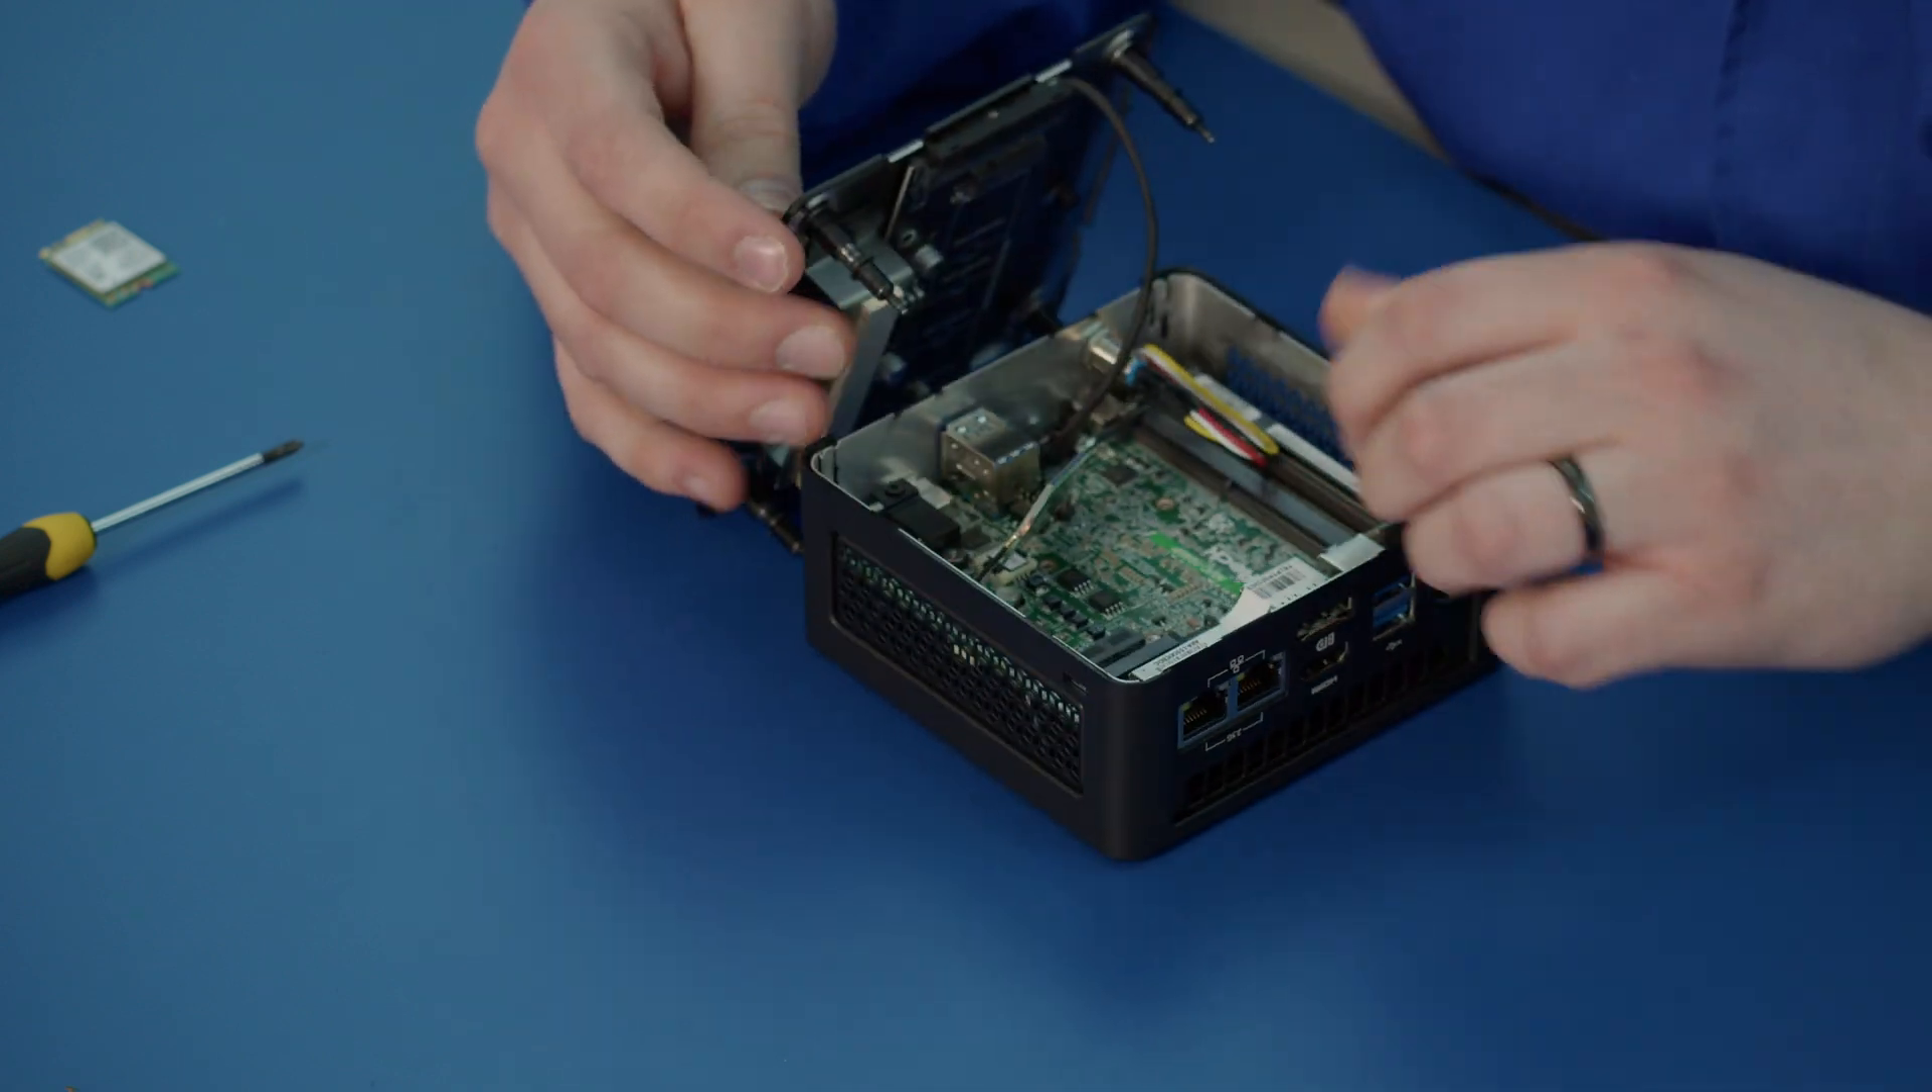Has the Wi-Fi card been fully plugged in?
No.